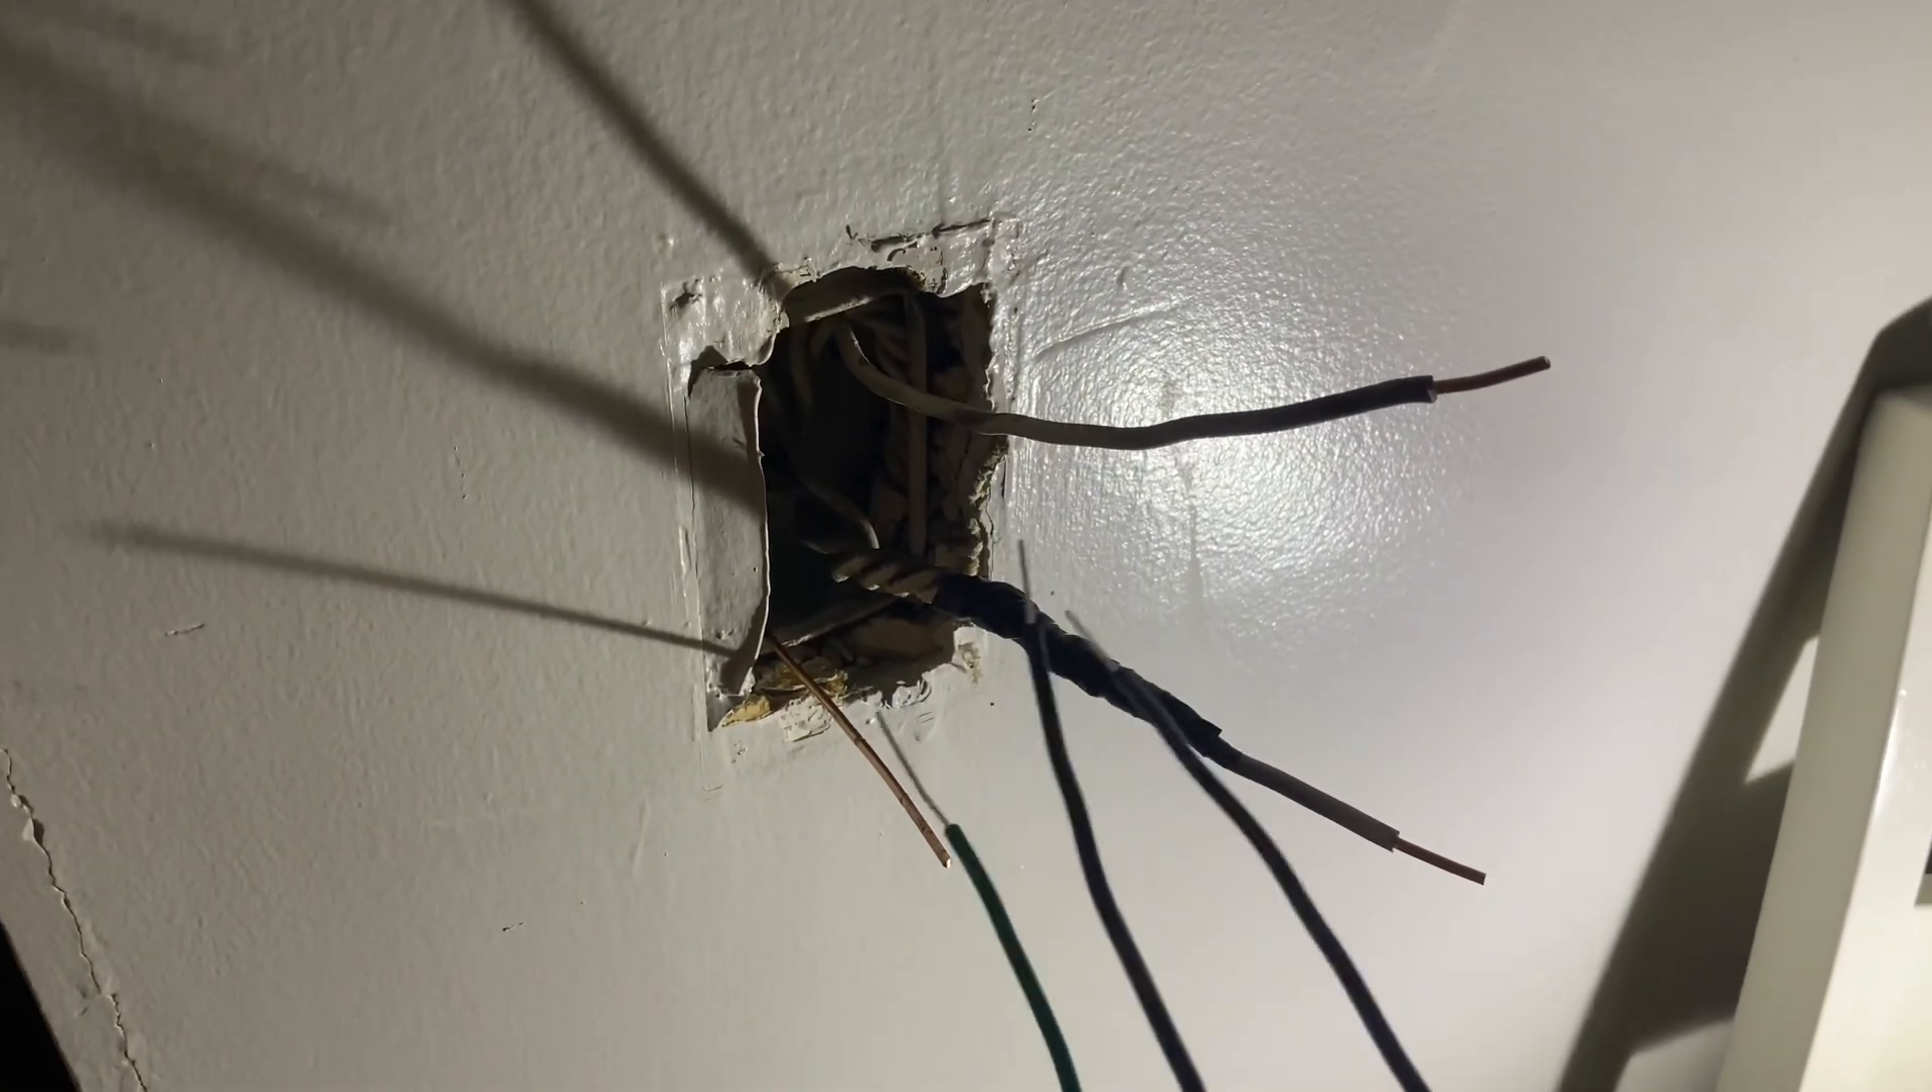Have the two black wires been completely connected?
No.